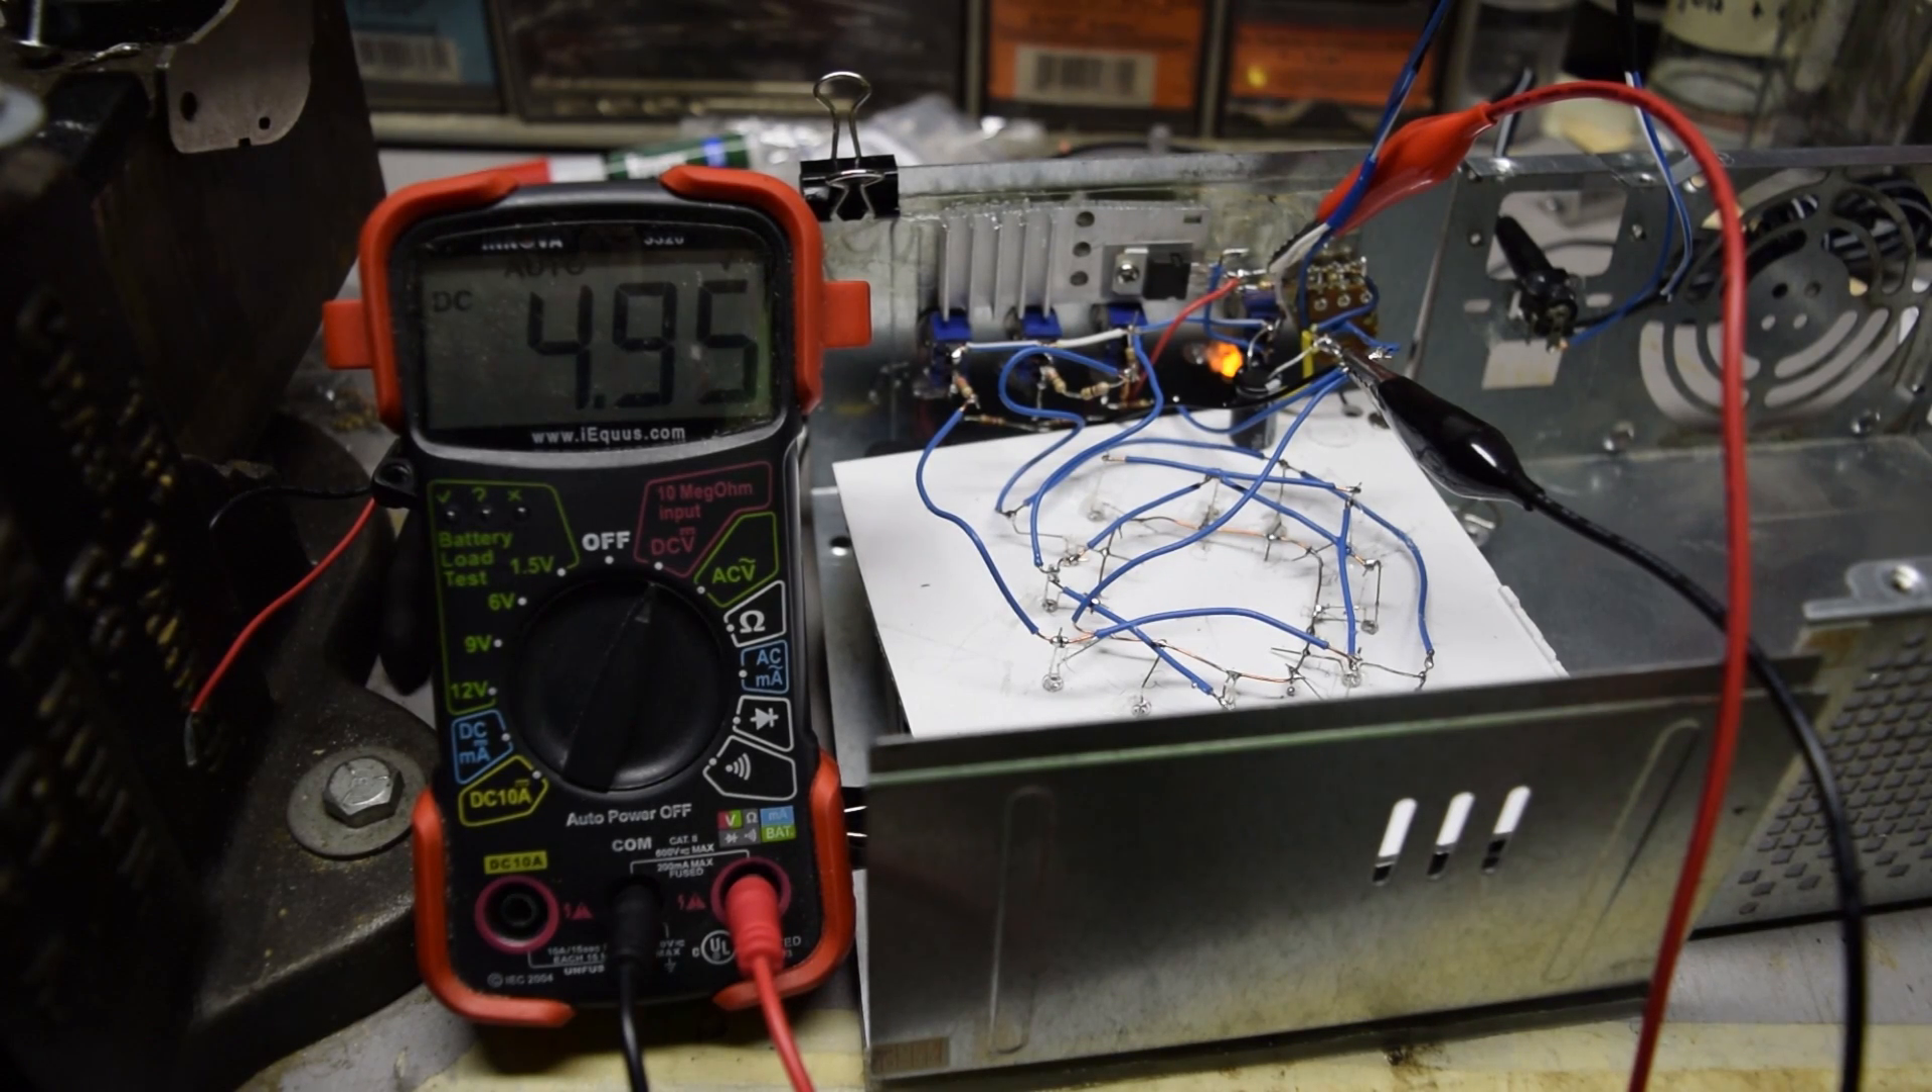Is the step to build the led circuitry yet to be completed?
No.